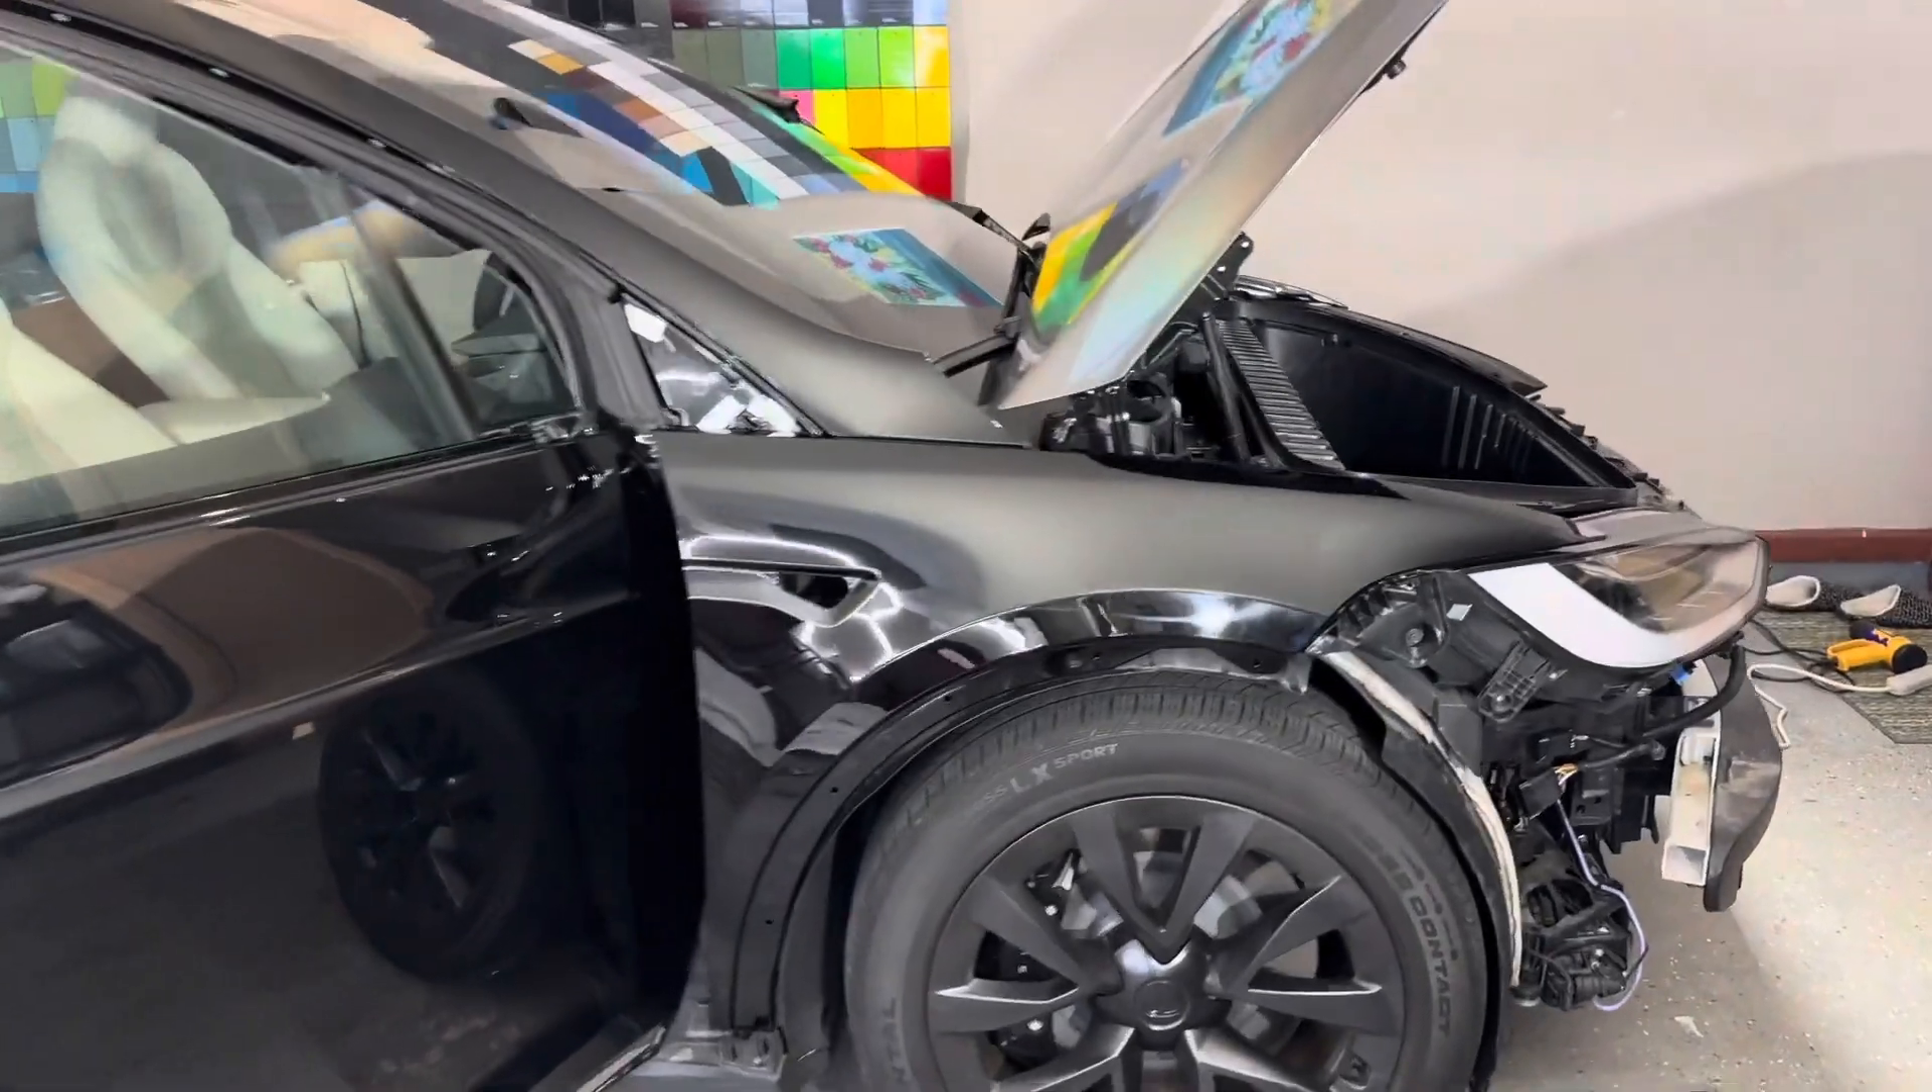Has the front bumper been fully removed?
Yes.